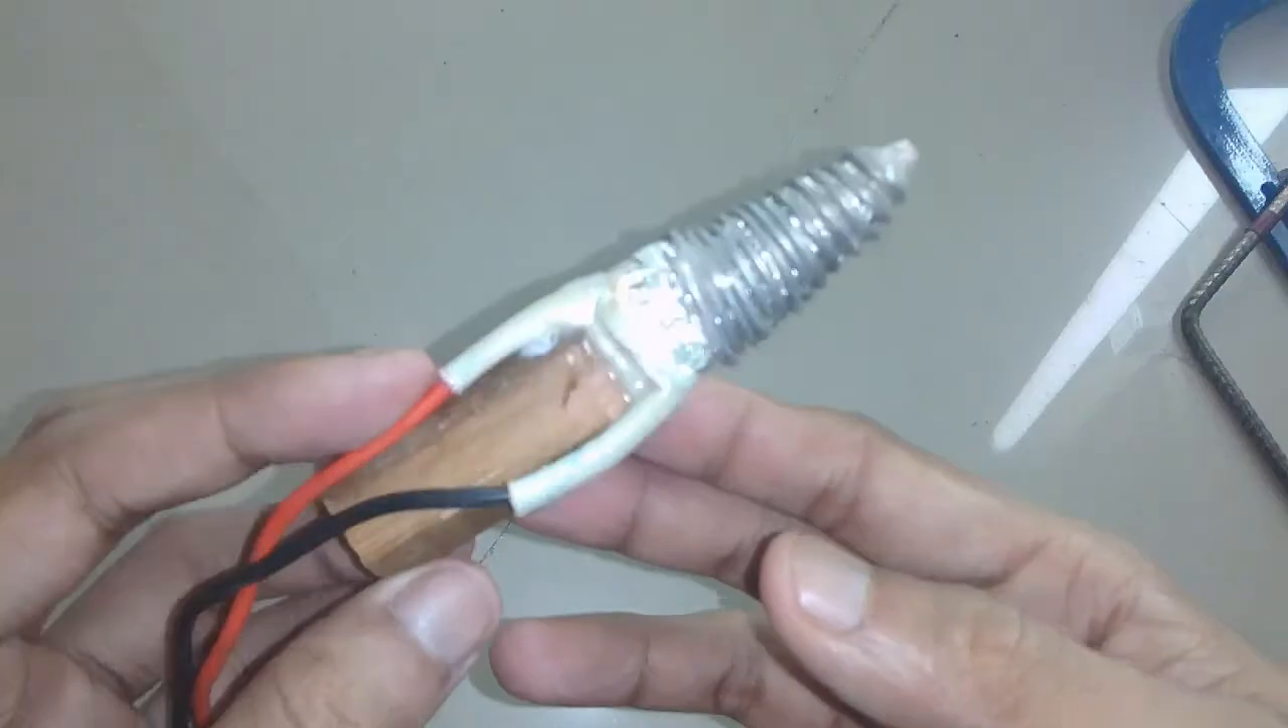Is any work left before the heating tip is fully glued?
No.